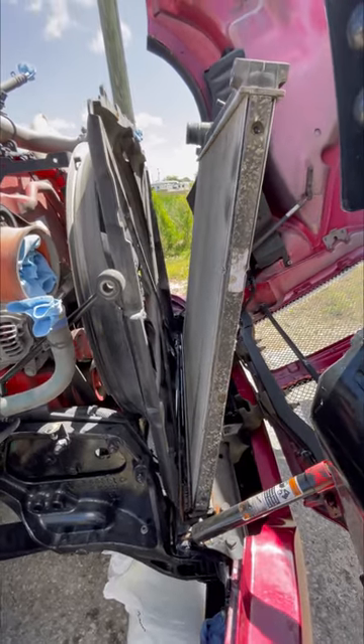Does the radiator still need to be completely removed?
Yes.